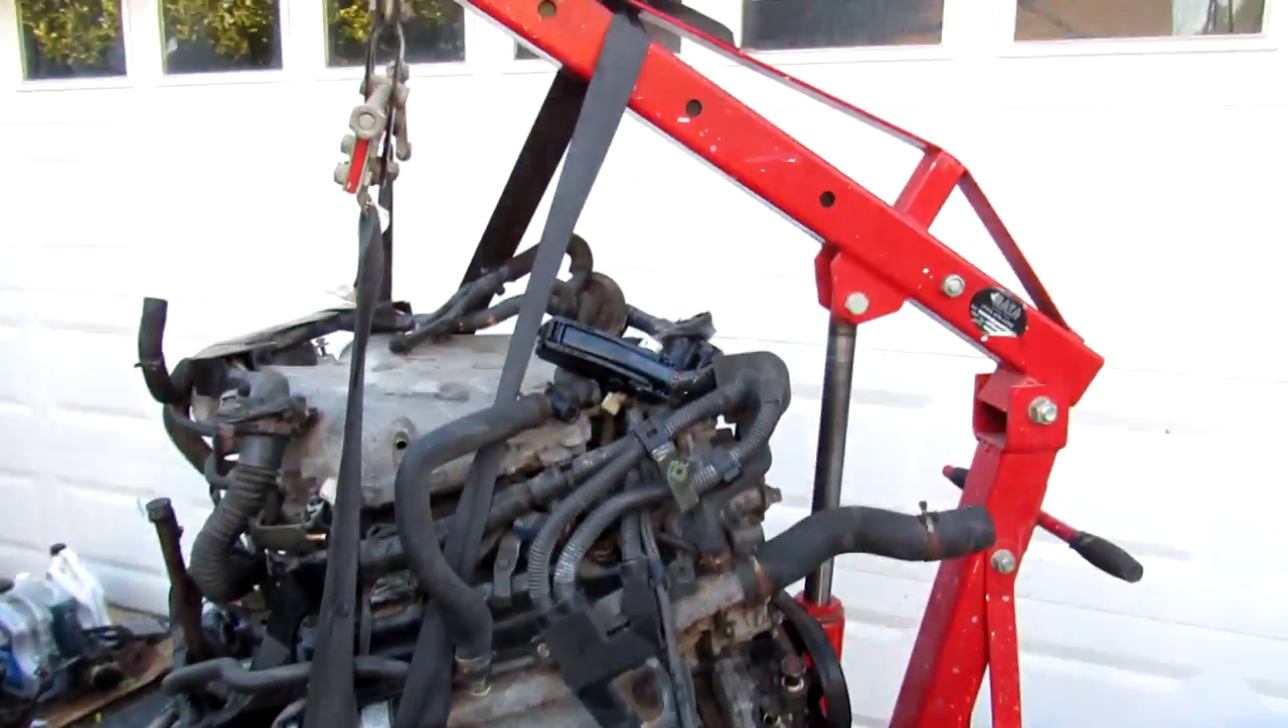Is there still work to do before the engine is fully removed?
No.